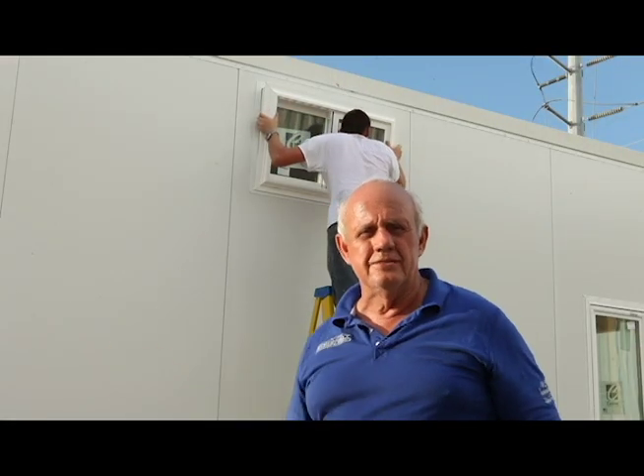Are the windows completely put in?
No.